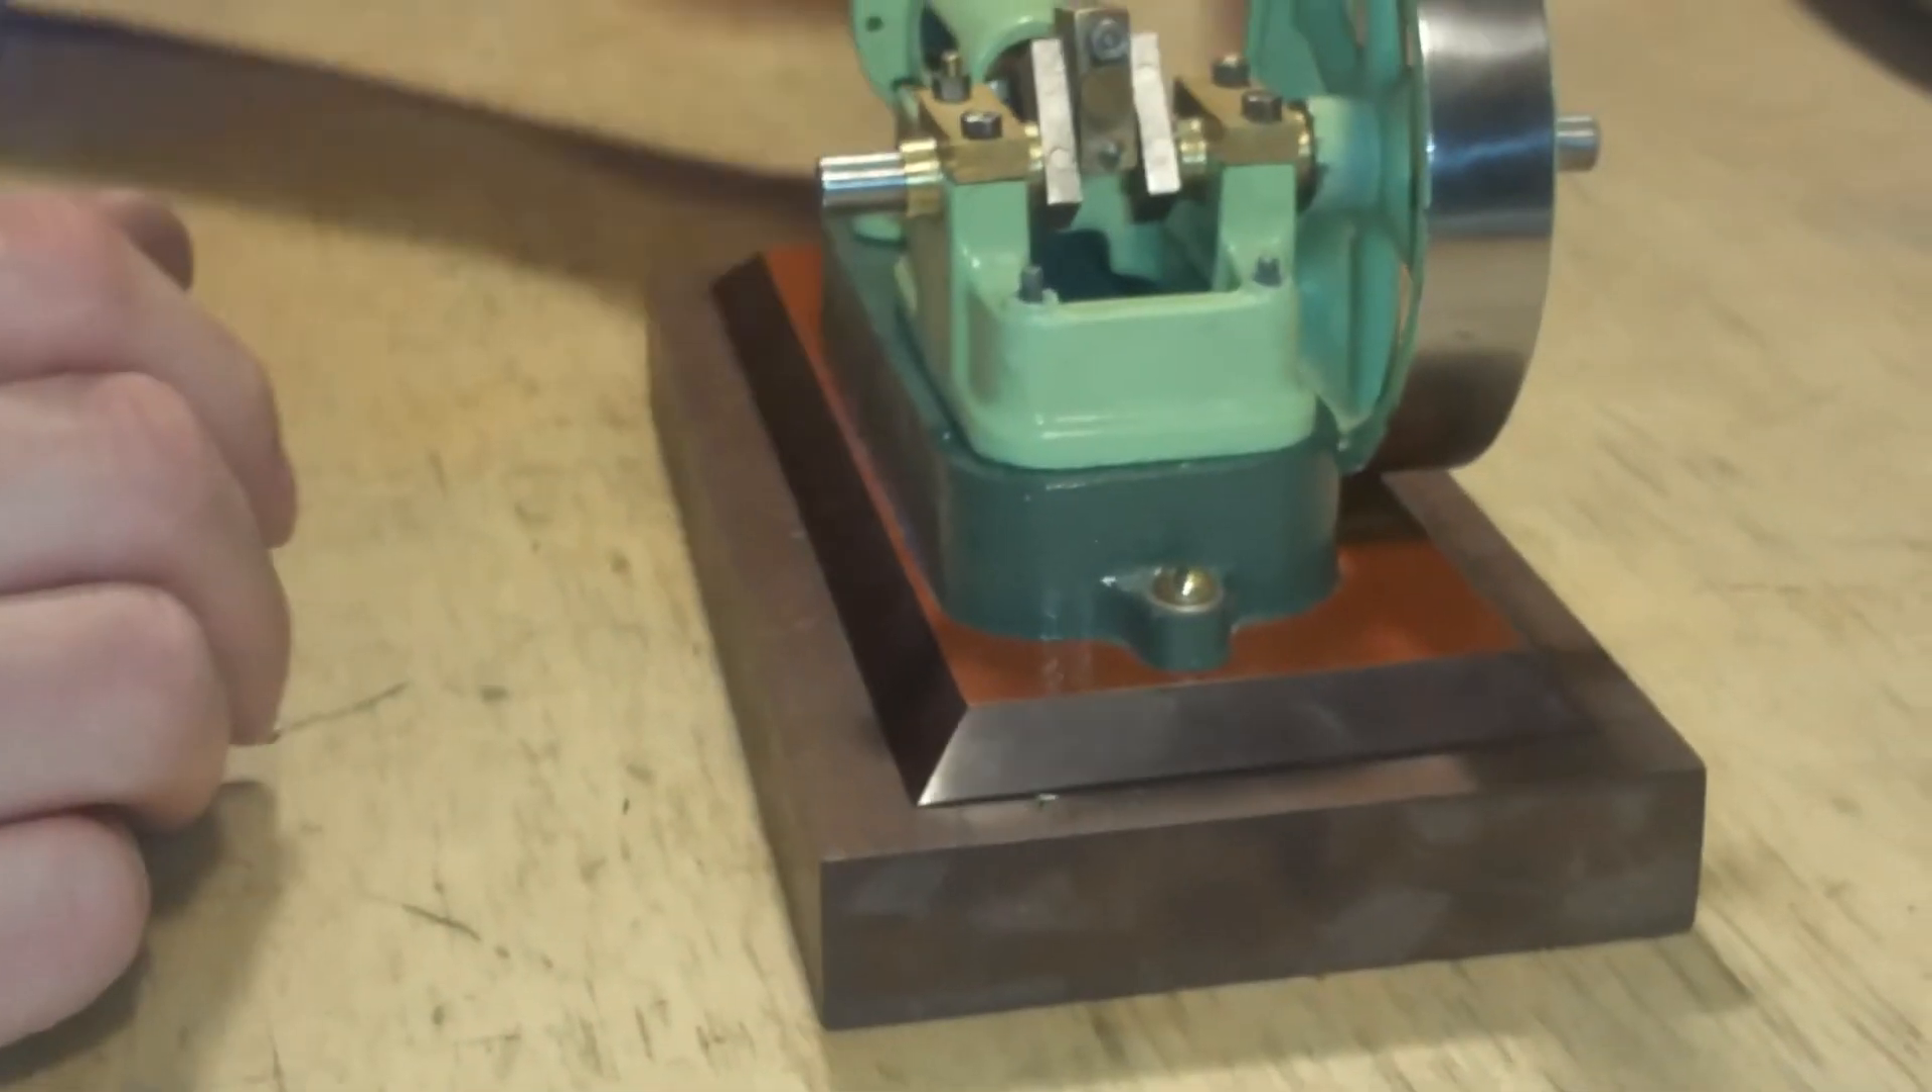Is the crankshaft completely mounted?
Yes.